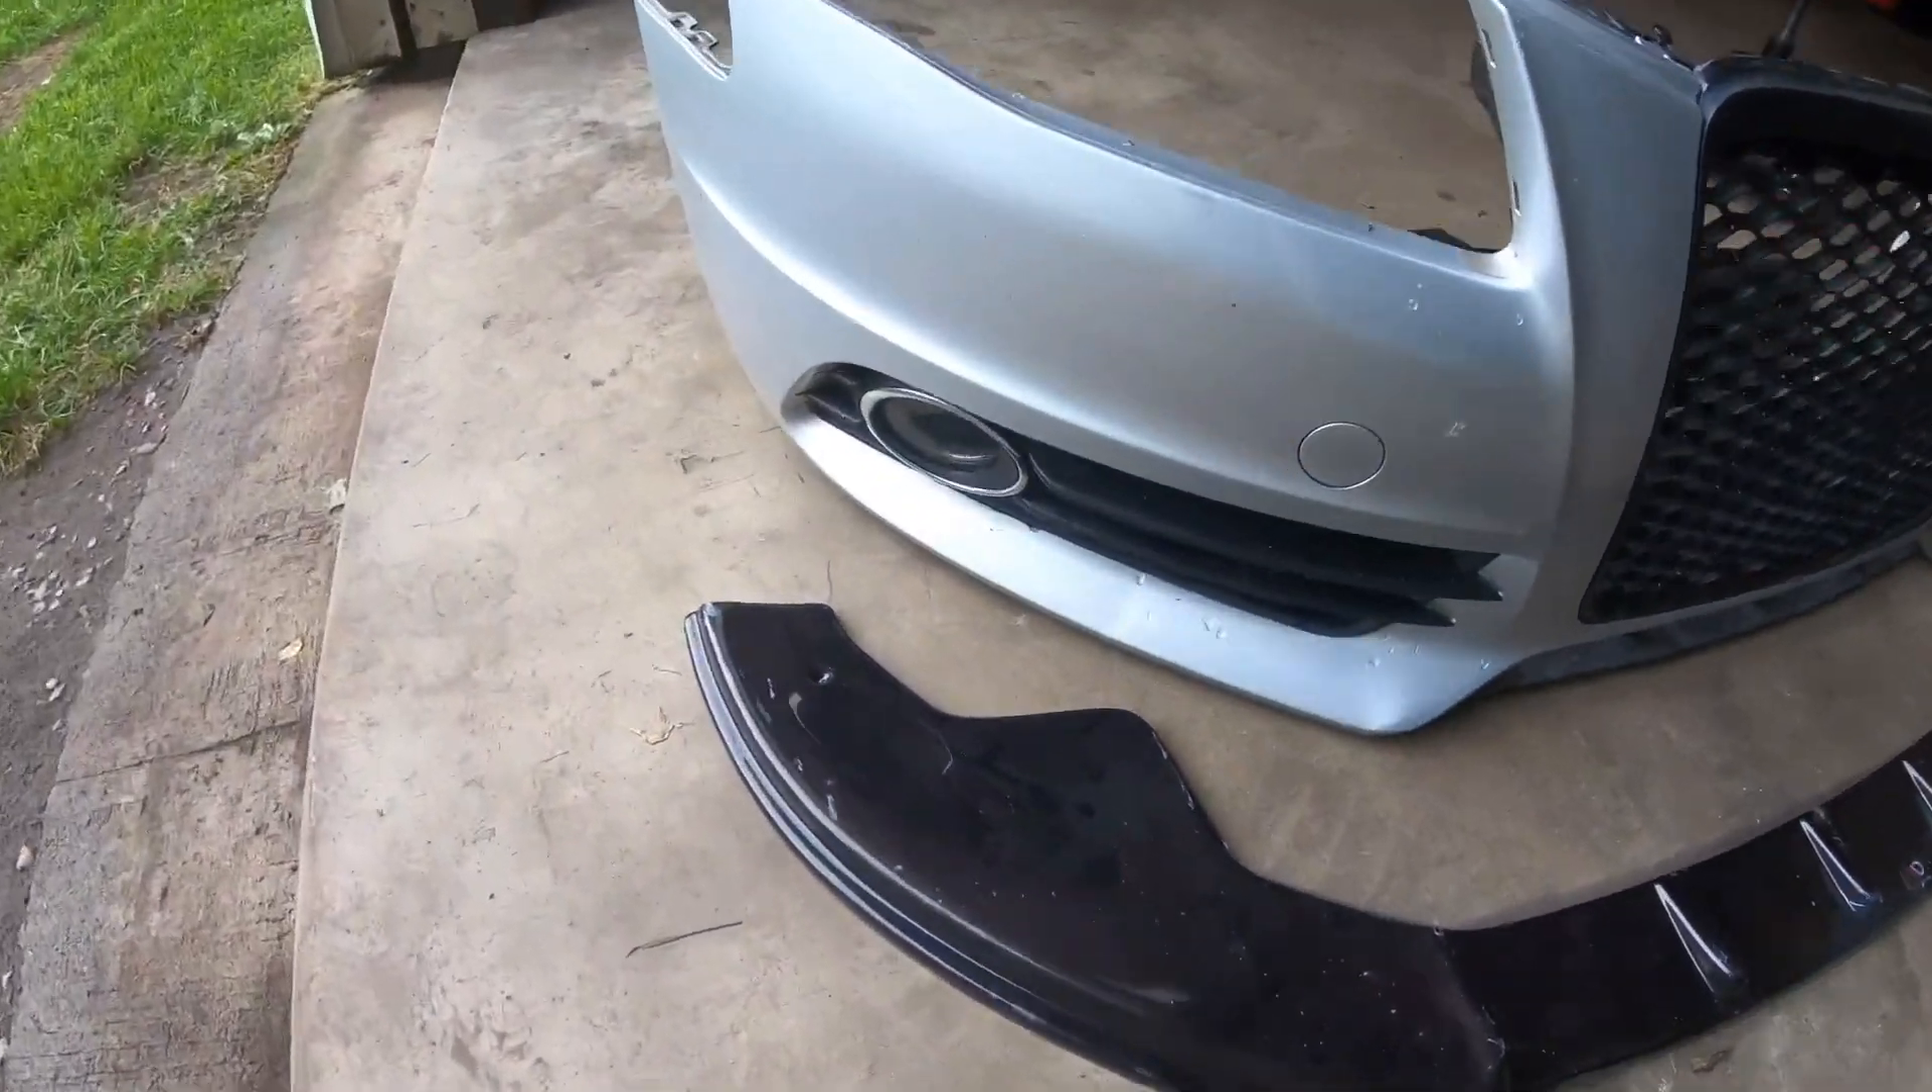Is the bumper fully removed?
Yes.